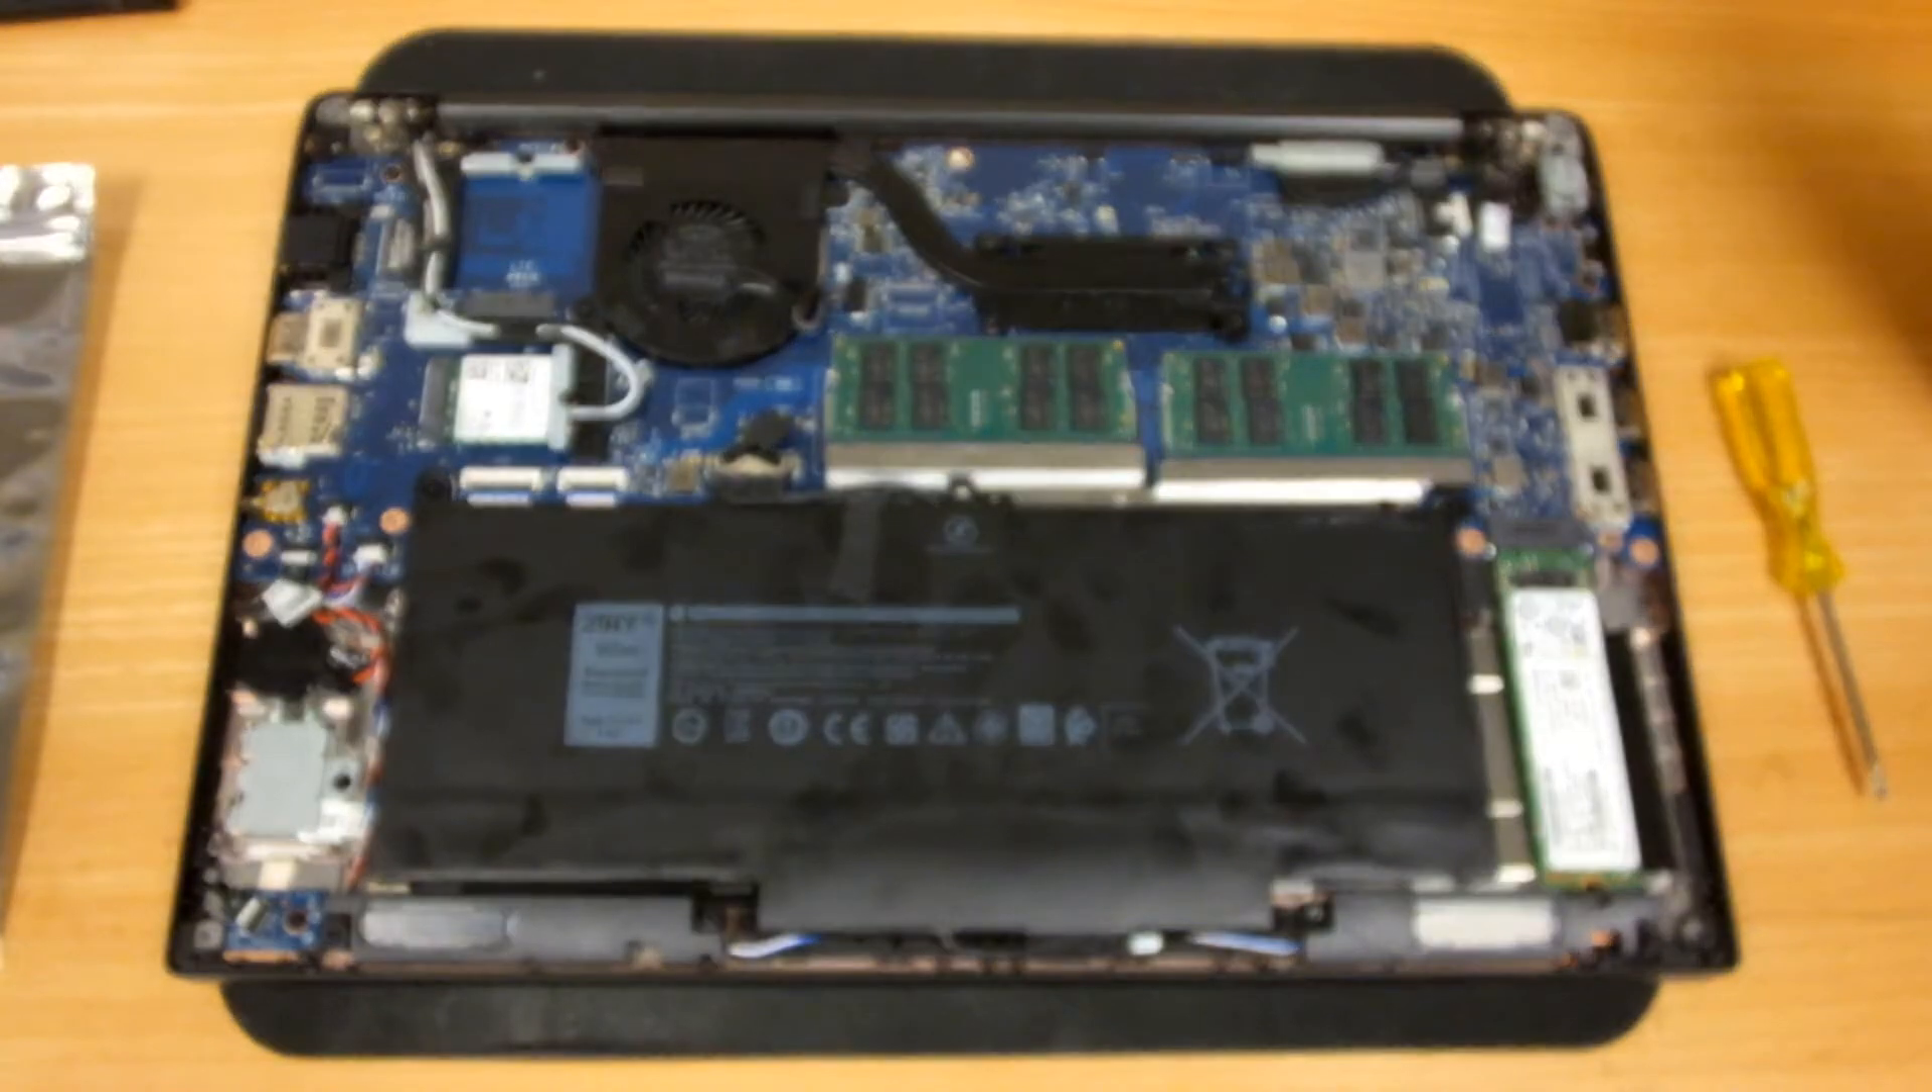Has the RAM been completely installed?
Yes.